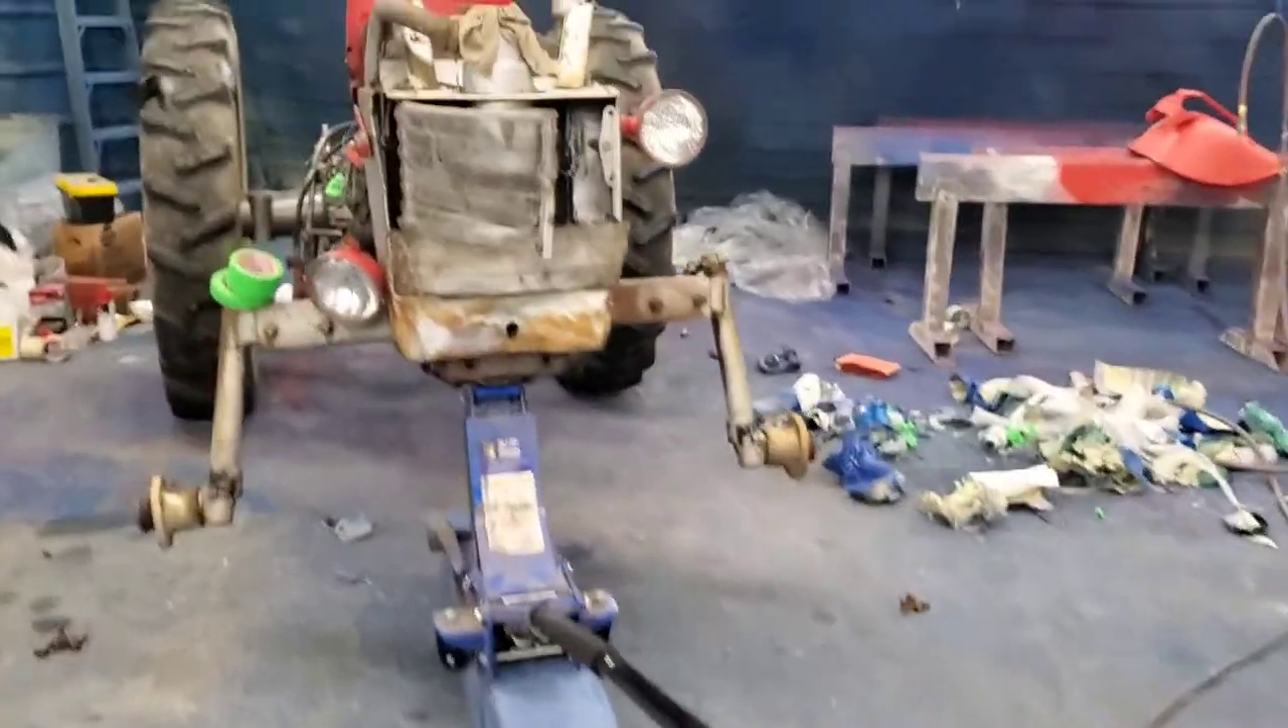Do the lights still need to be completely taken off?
Yes.